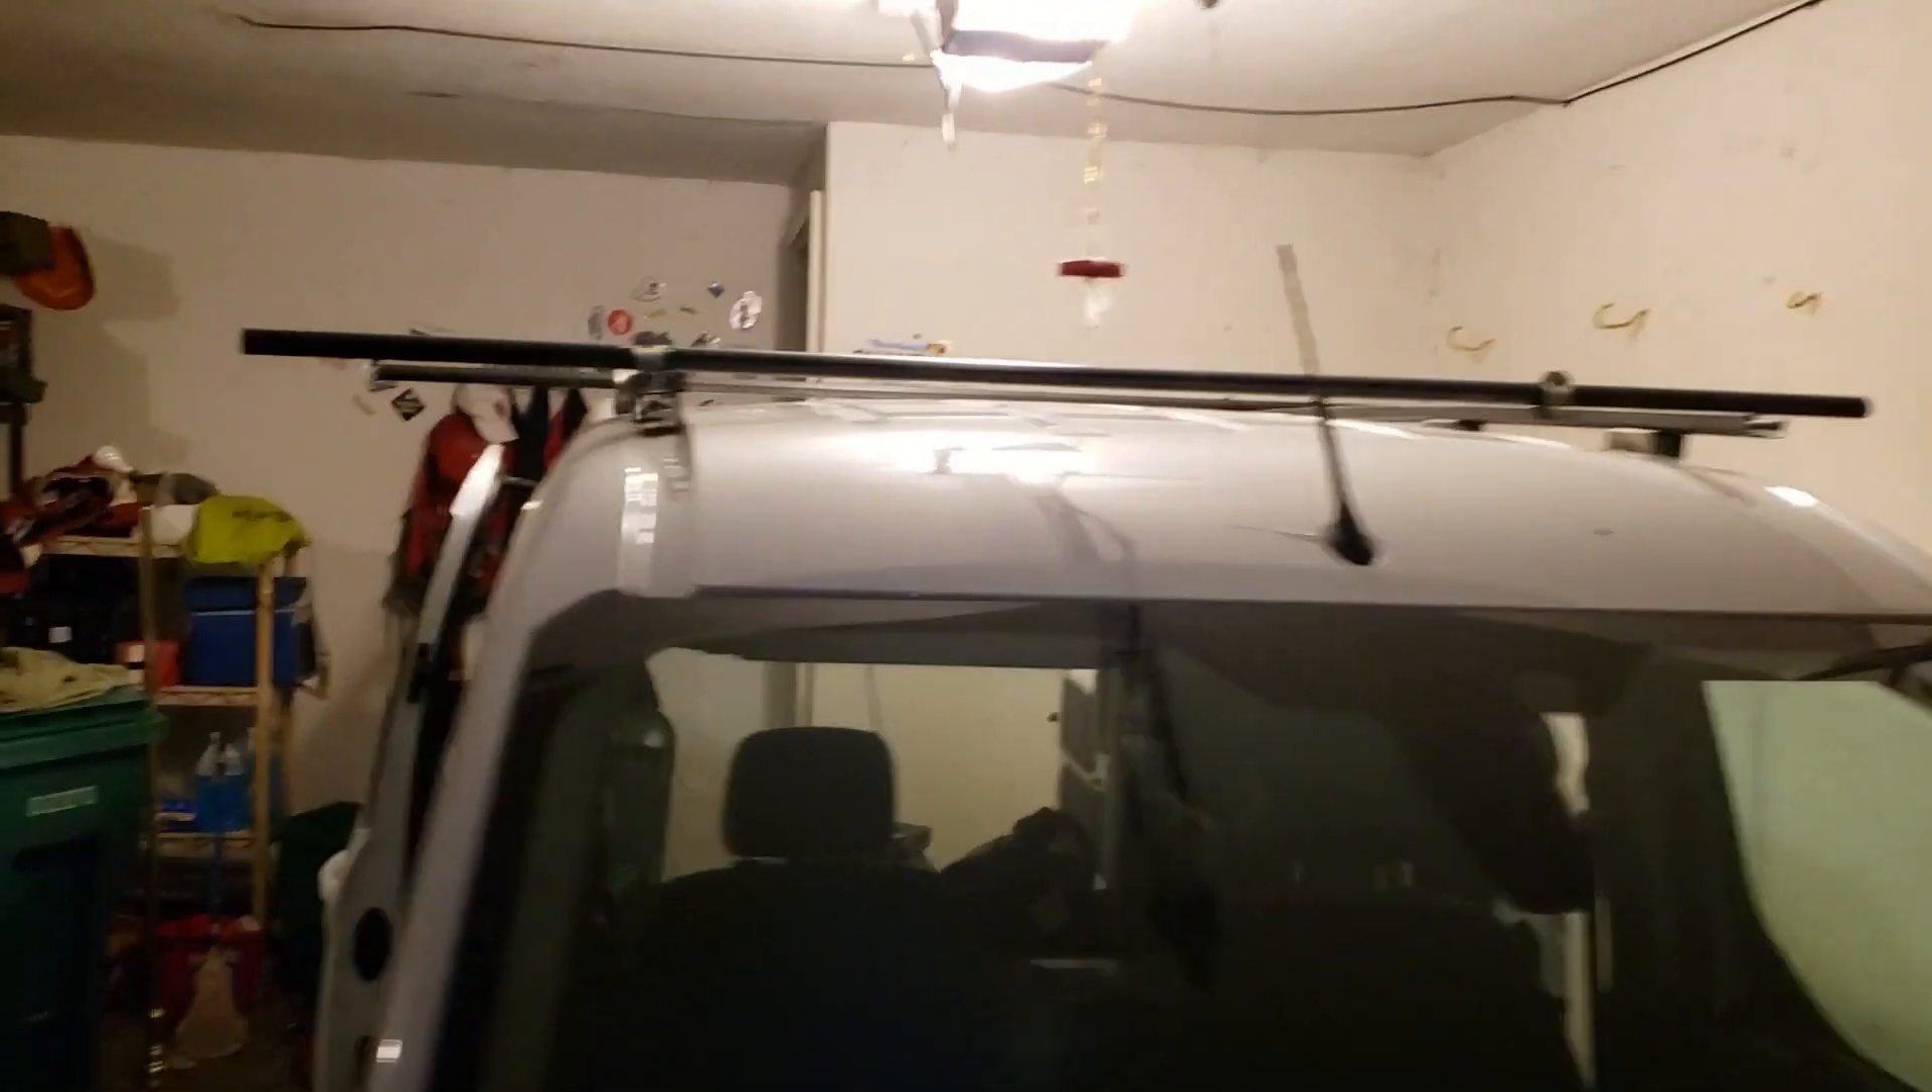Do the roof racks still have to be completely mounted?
No.